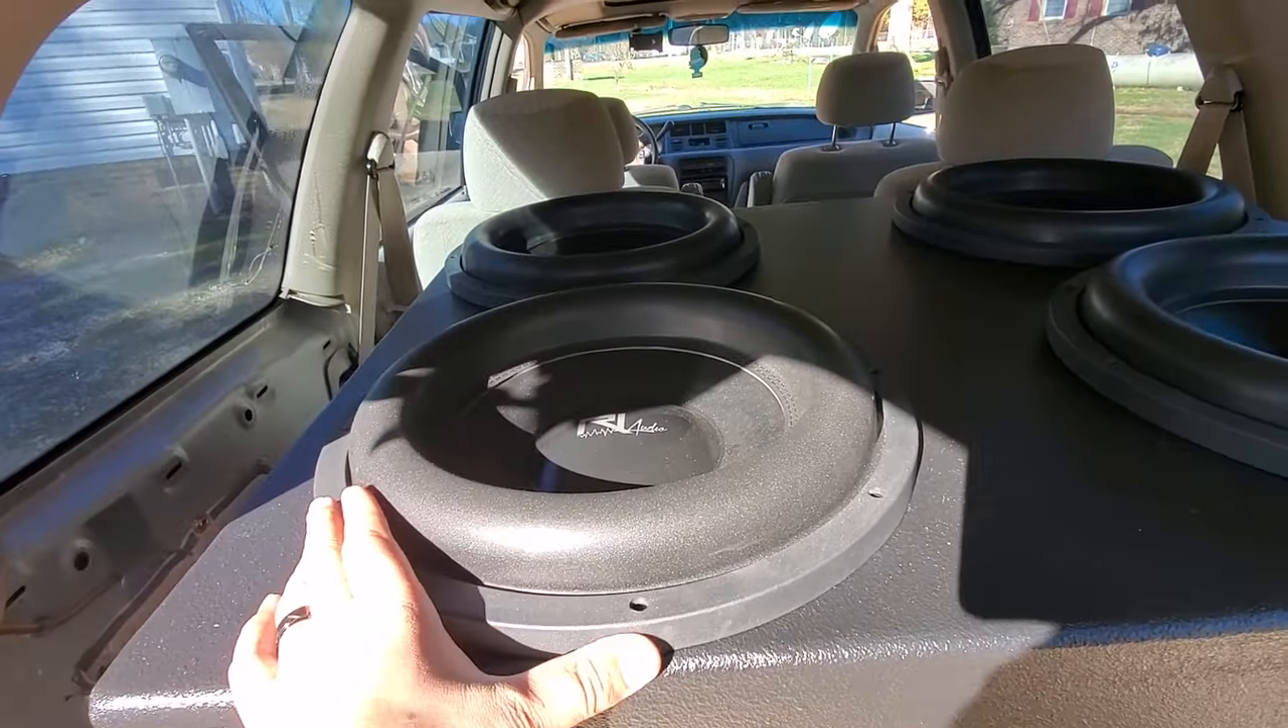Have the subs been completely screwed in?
No.